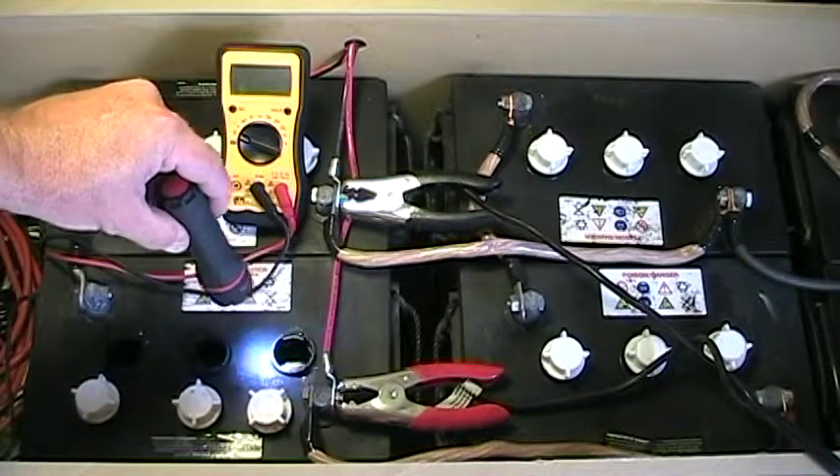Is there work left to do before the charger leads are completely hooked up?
No.